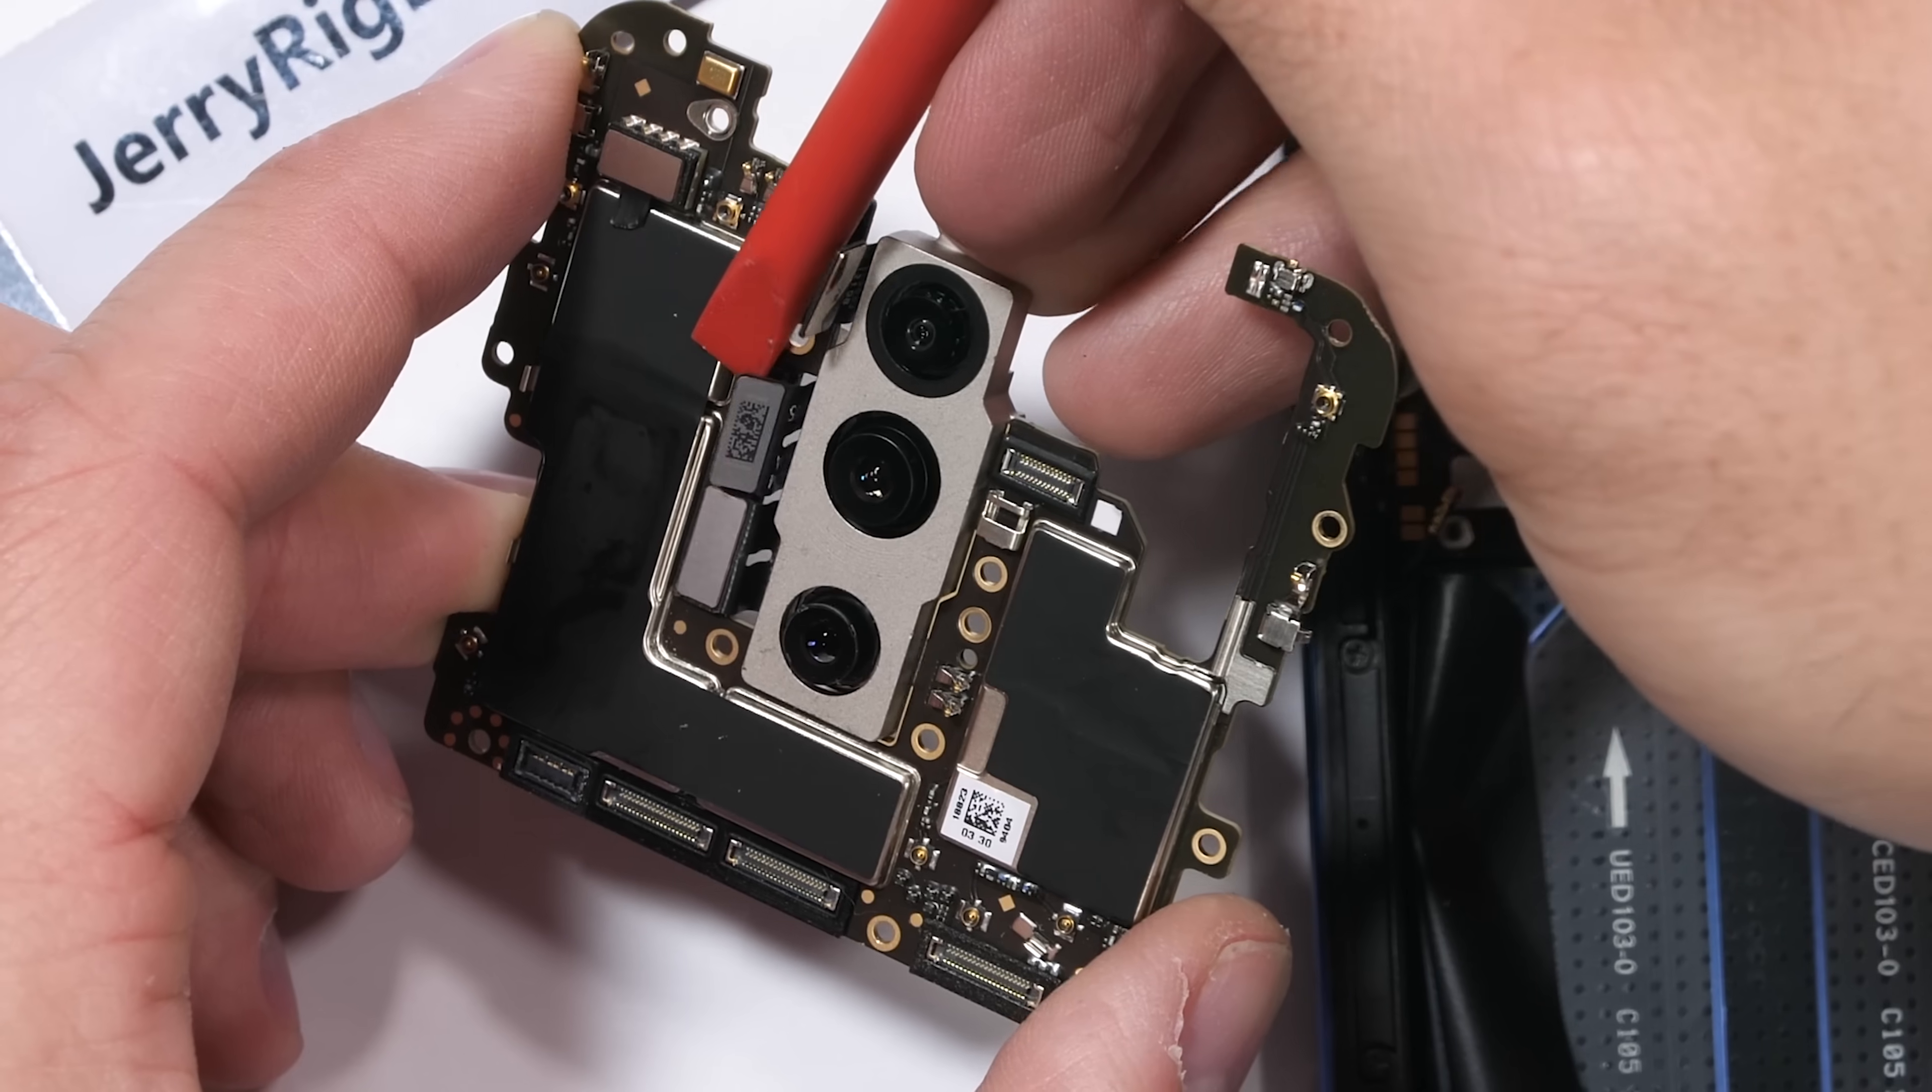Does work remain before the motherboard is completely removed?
No.